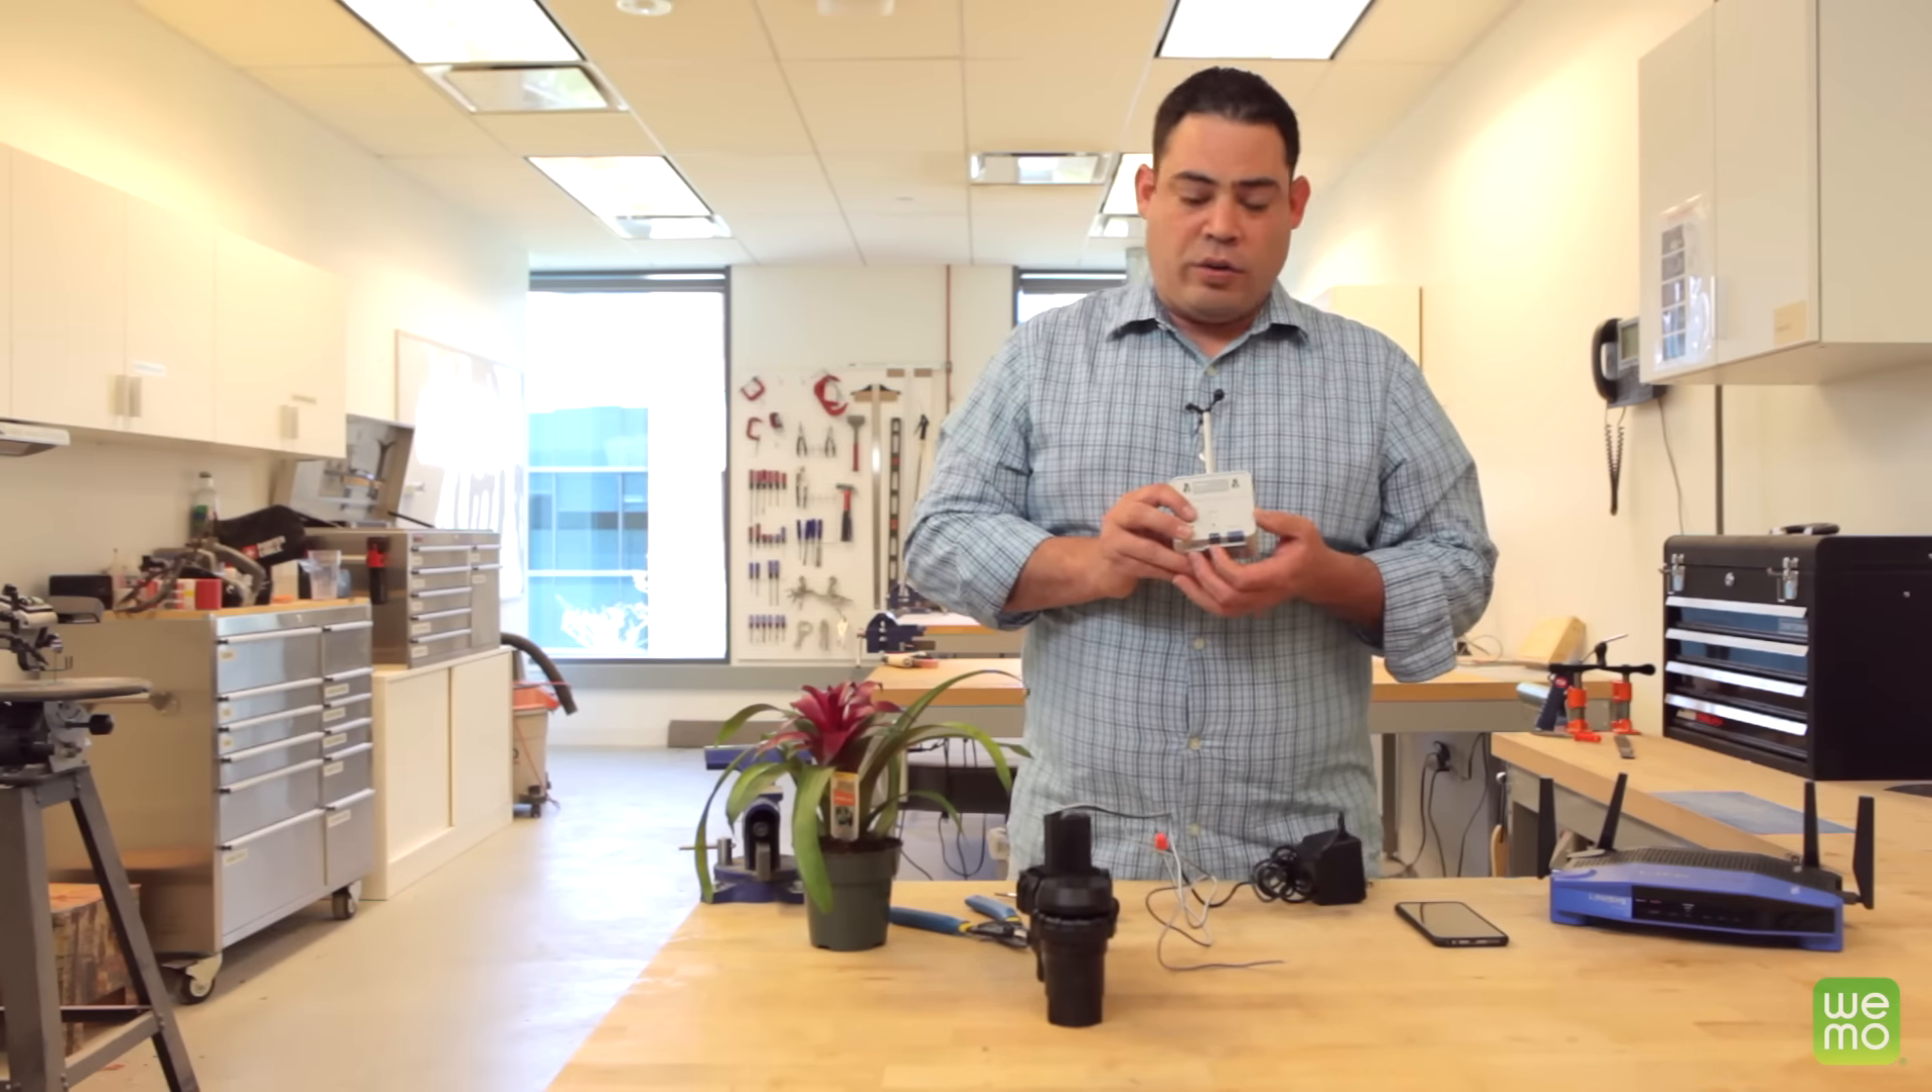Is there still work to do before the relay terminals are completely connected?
Yes.